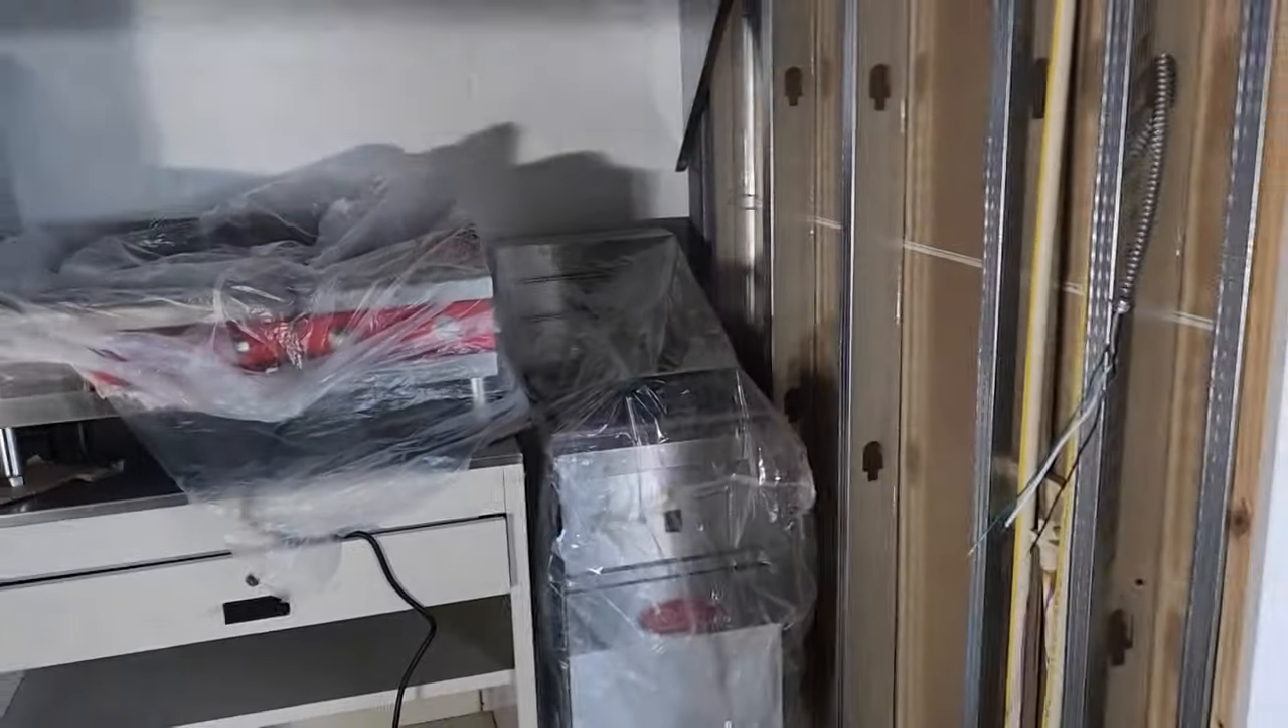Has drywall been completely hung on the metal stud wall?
No.